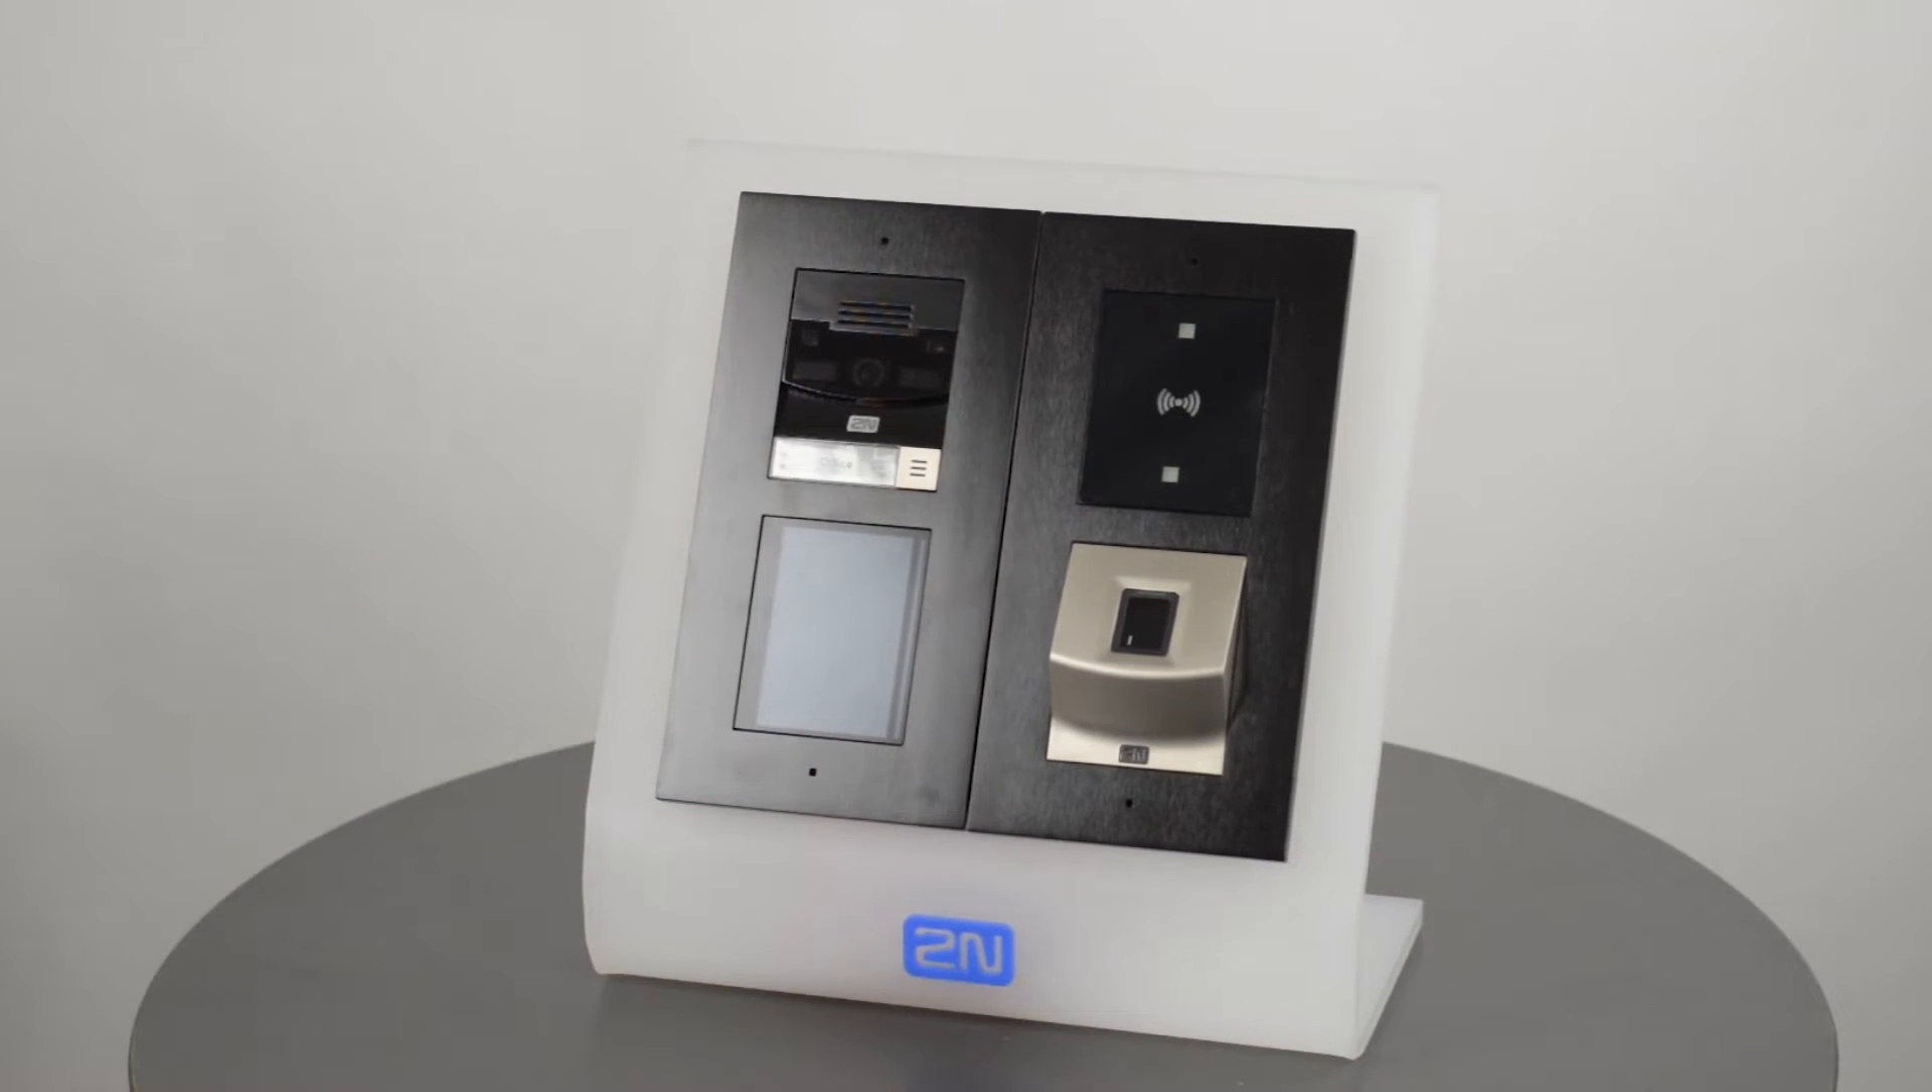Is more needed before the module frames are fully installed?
No.